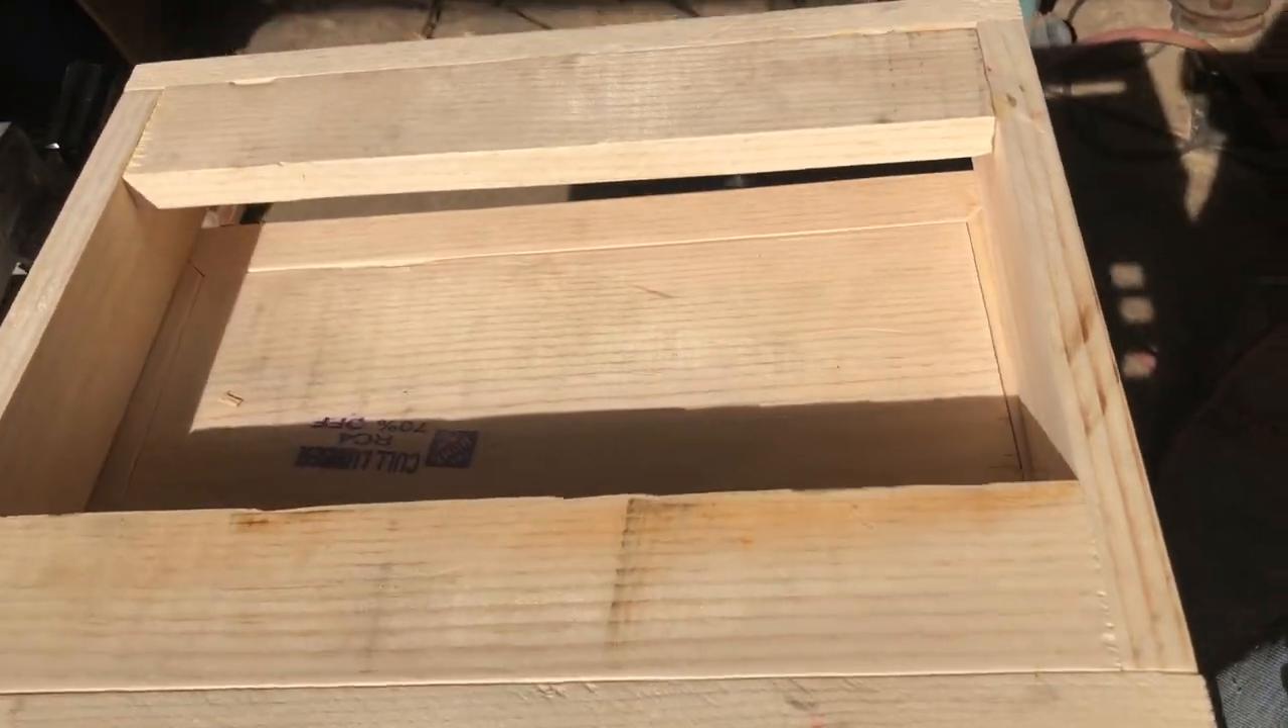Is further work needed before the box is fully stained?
Yes.